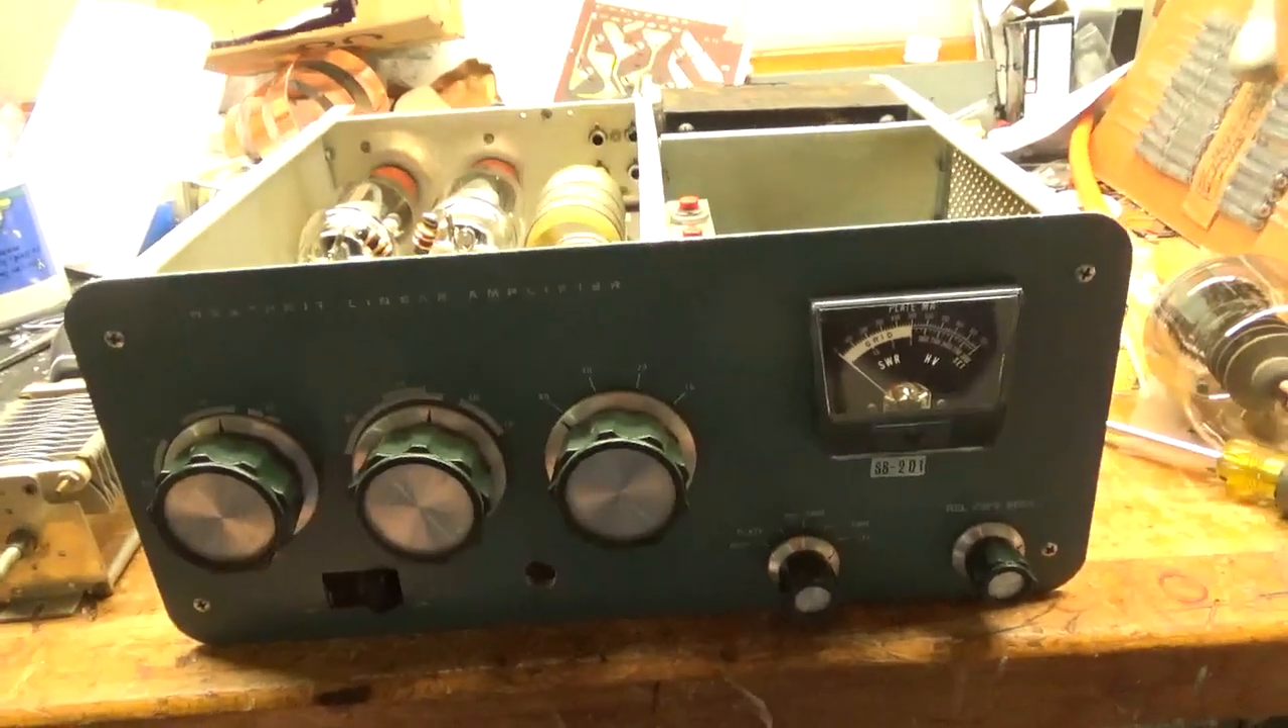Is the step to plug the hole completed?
No.